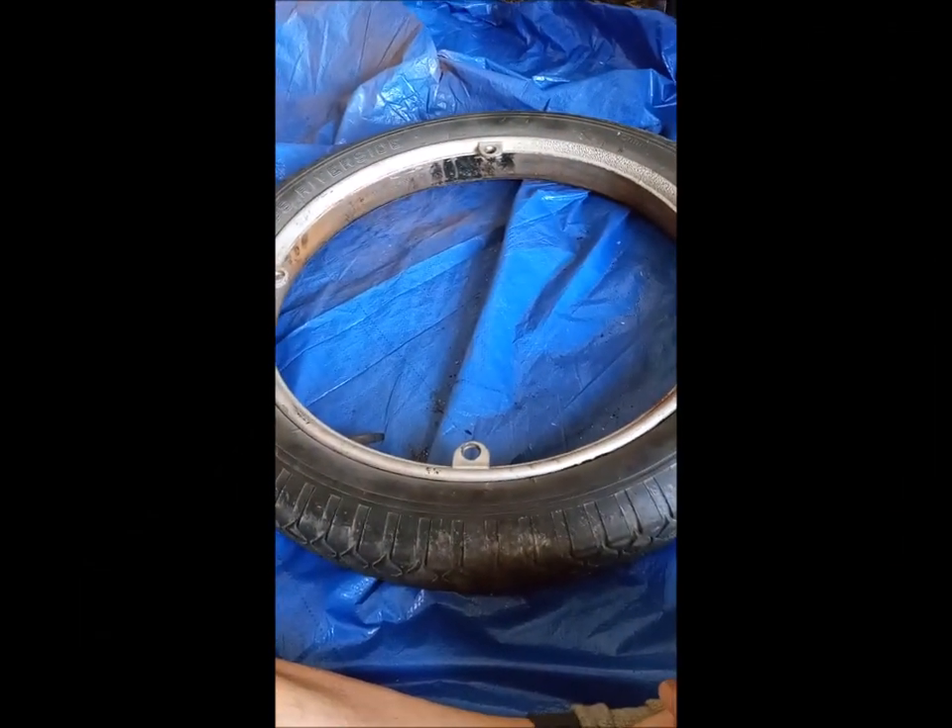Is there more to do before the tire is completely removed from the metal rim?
Yes.